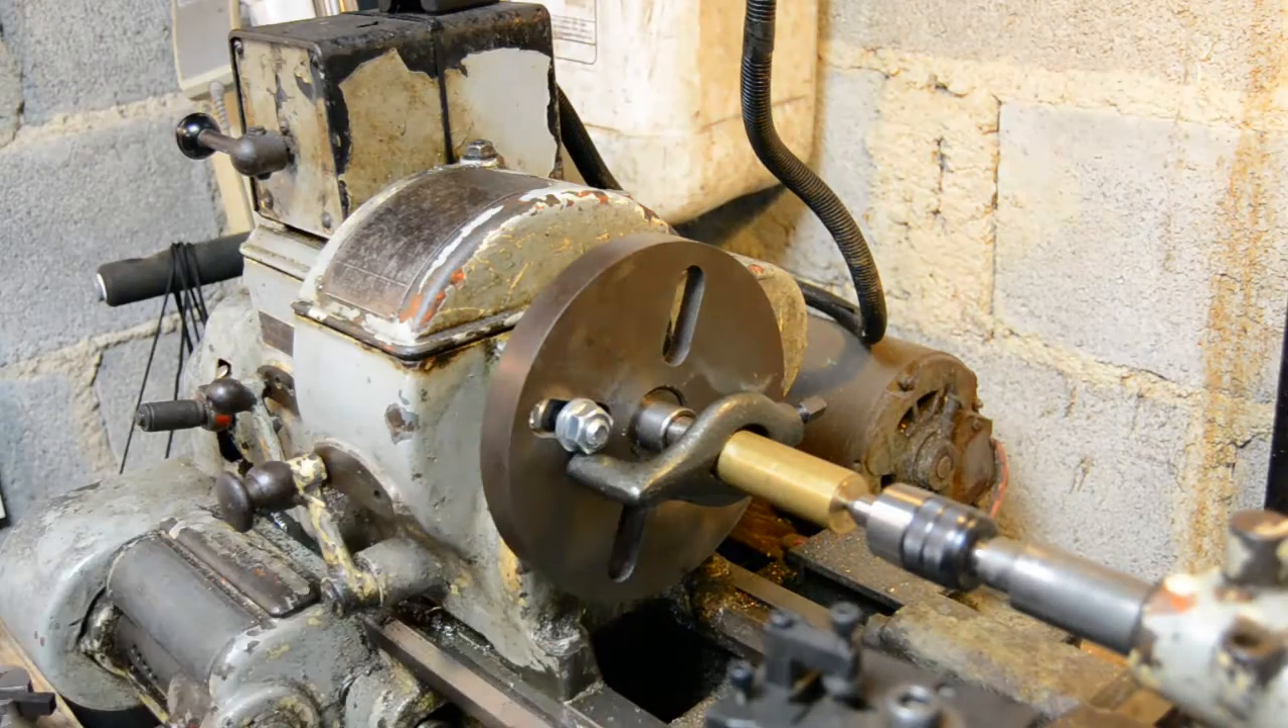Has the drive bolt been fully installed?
Yes.